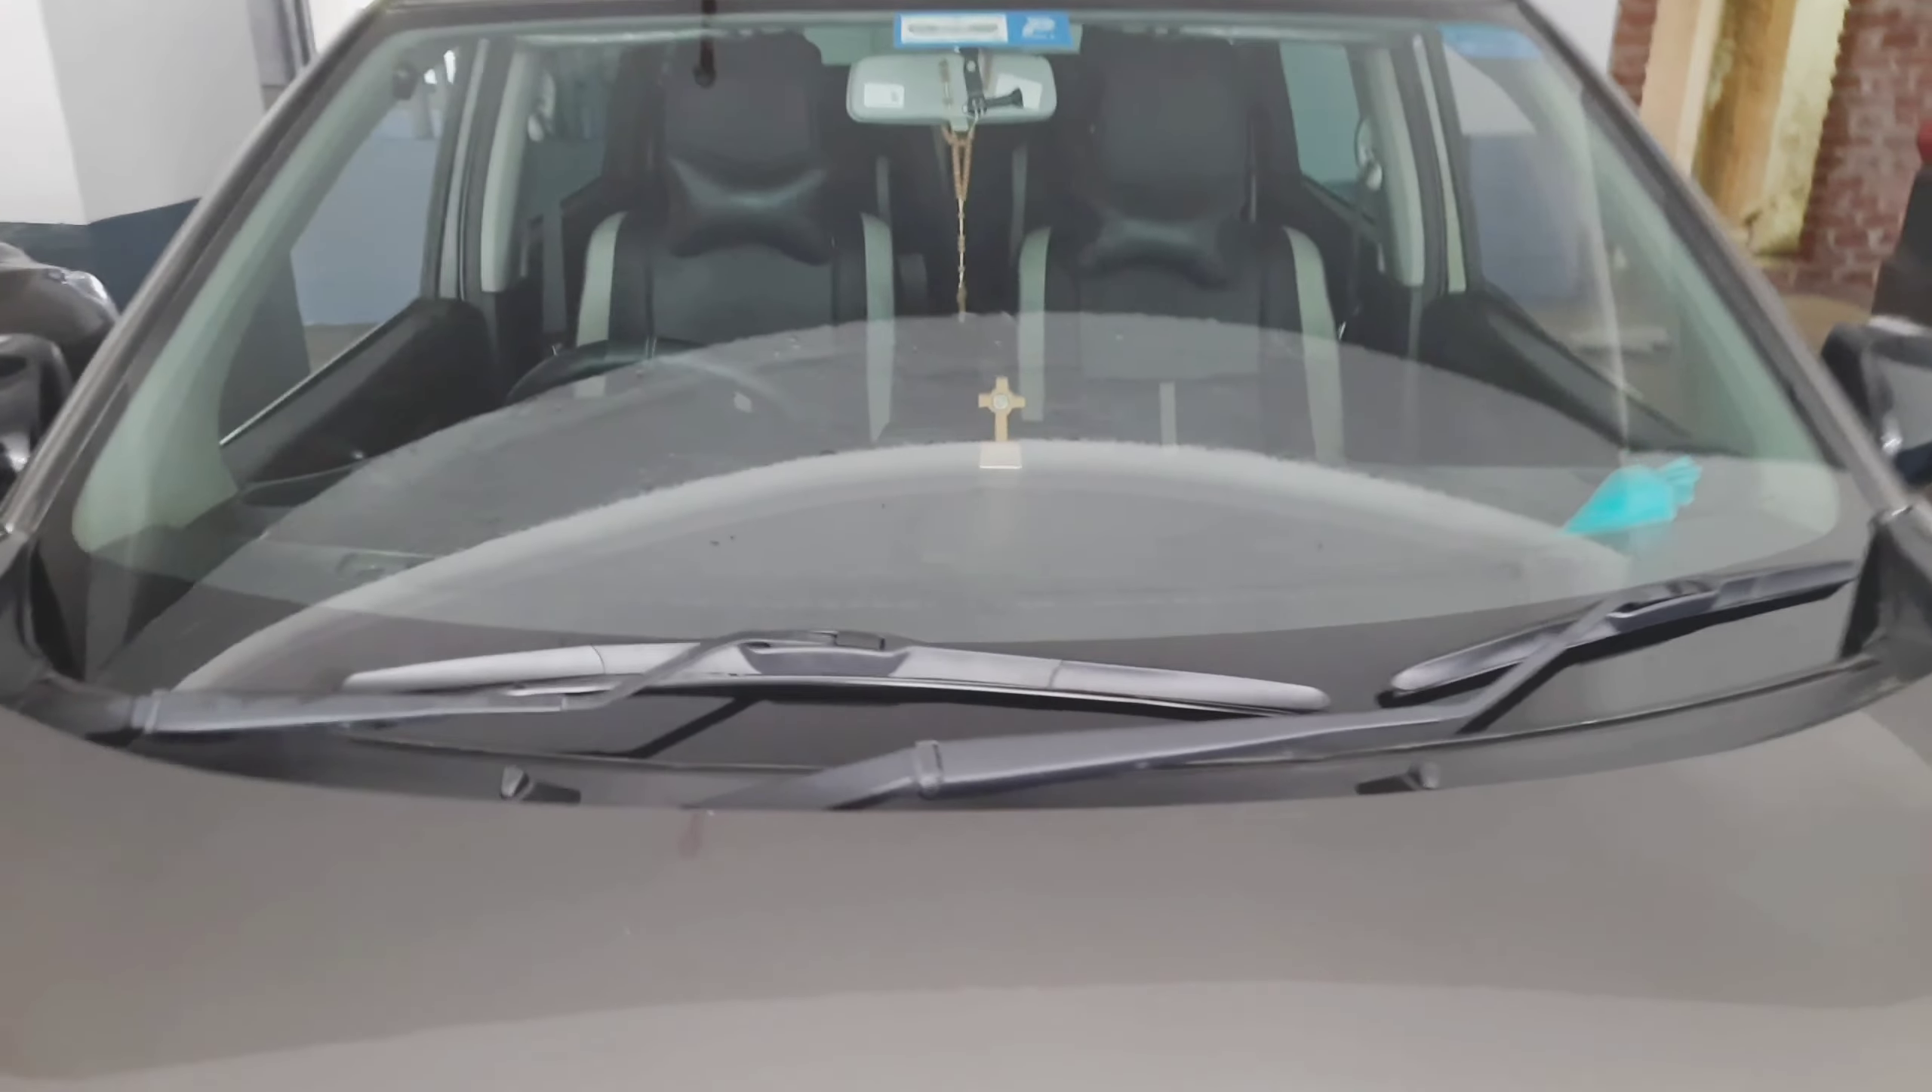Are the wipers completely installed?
Yes.